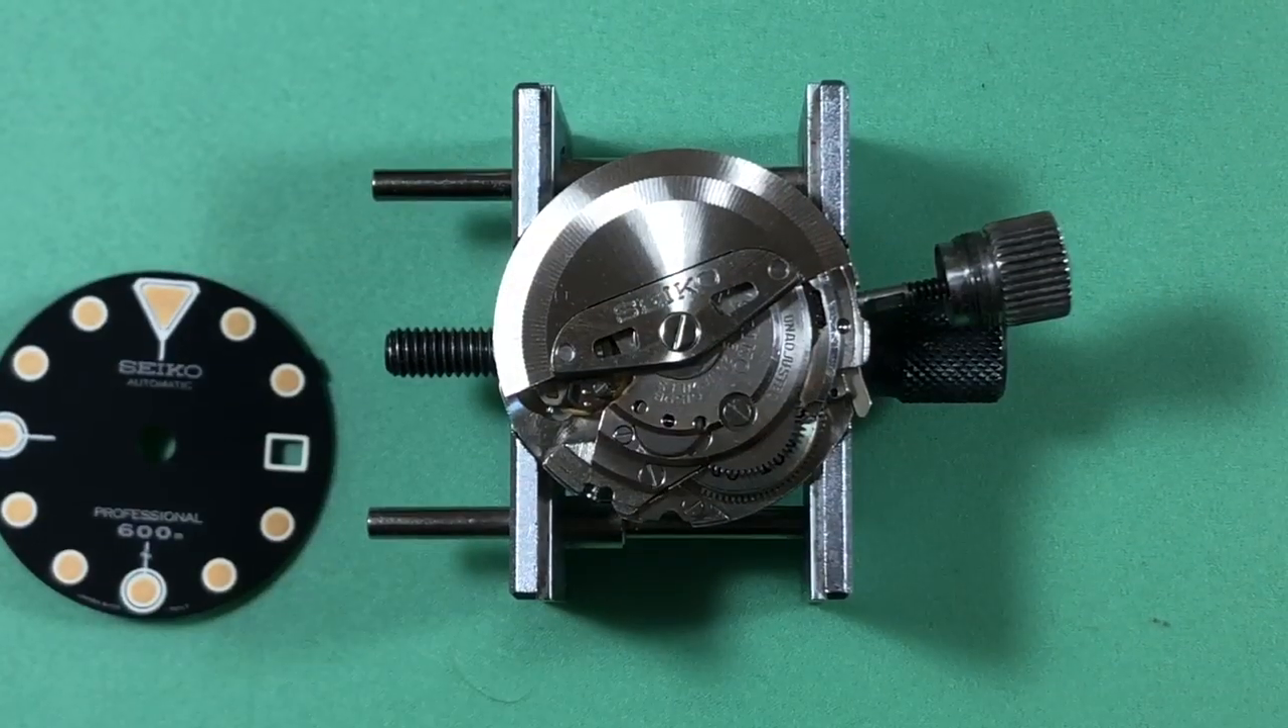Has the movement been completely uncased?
Yes.